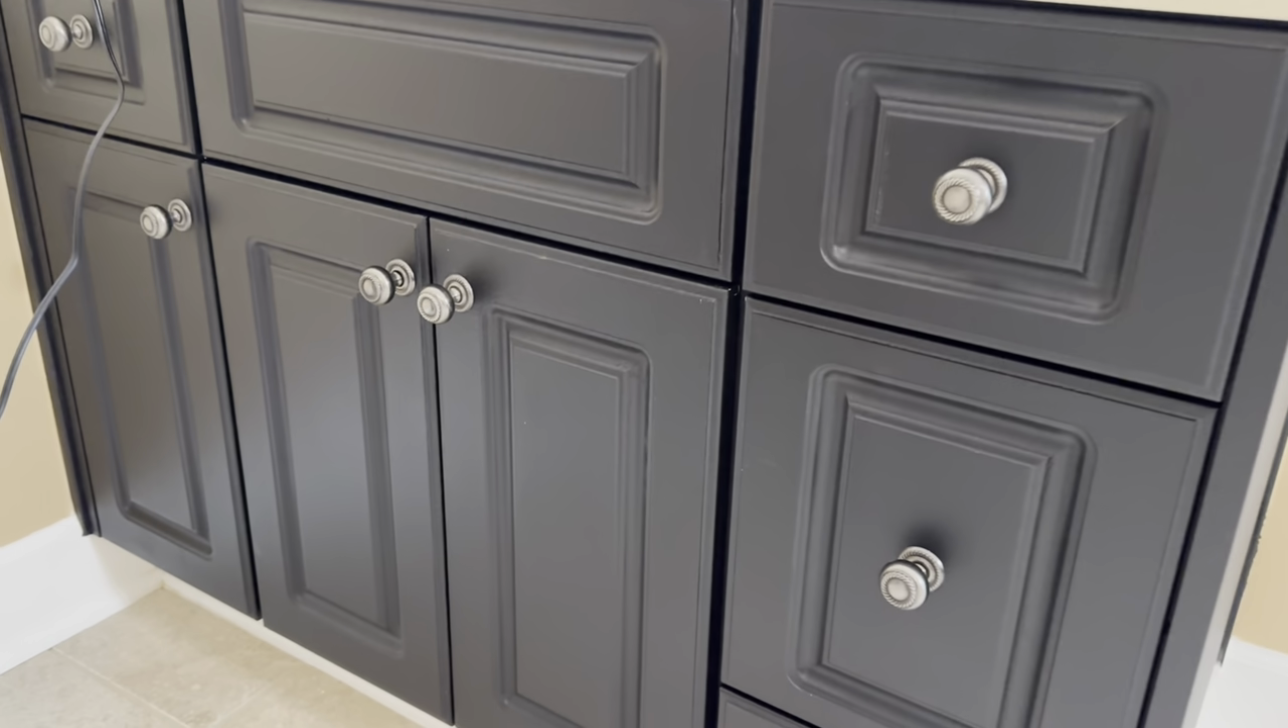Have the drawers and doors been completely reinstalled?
Yes.